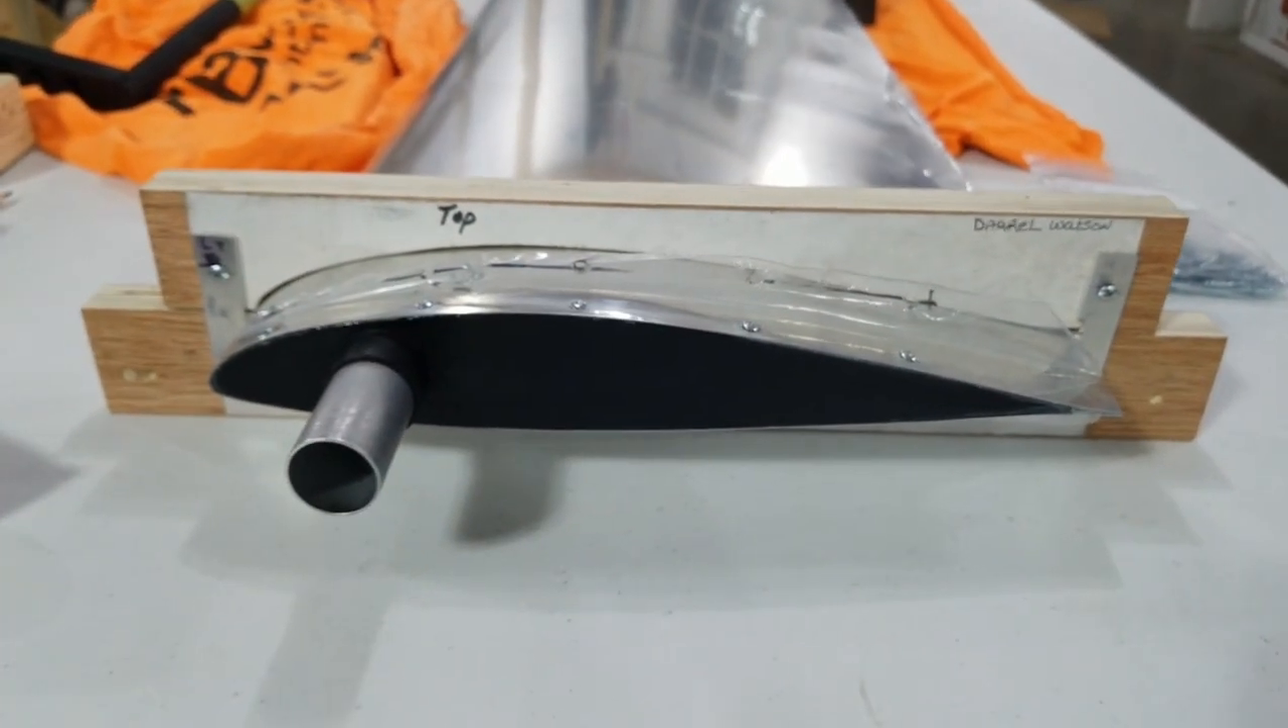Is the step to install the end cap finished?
Yes.